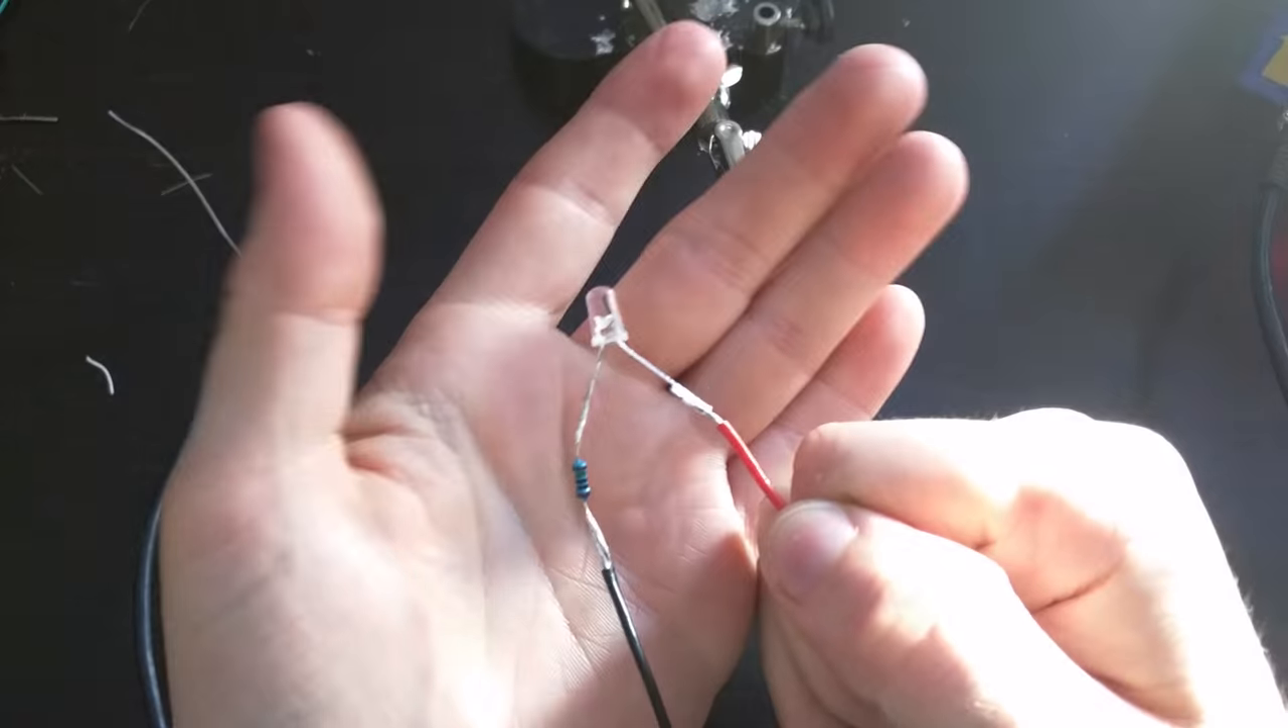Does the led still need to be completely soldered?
No.